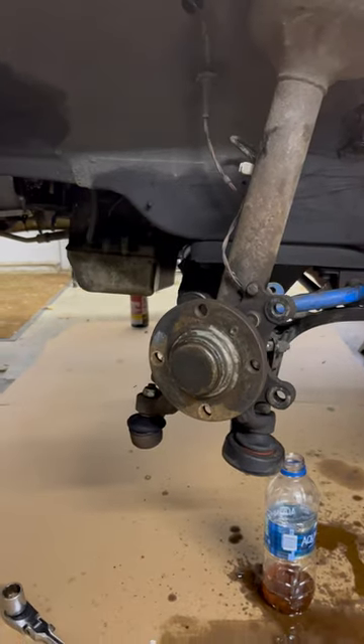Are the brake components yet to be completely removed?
No.